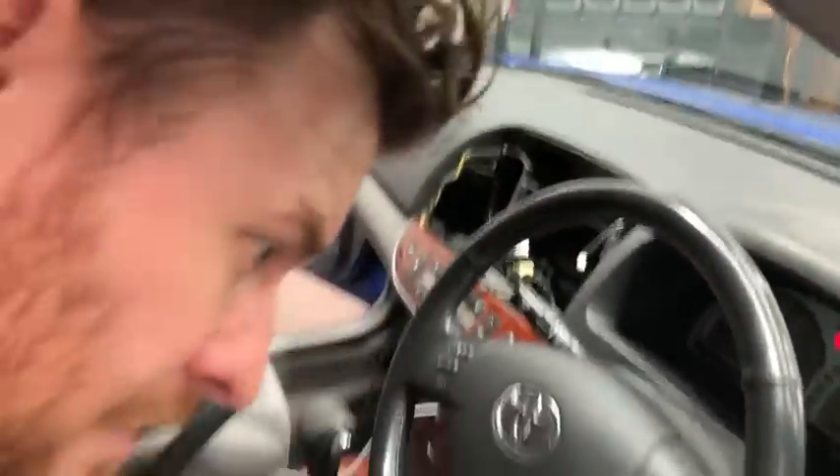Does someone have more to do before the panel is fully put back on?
Yes.